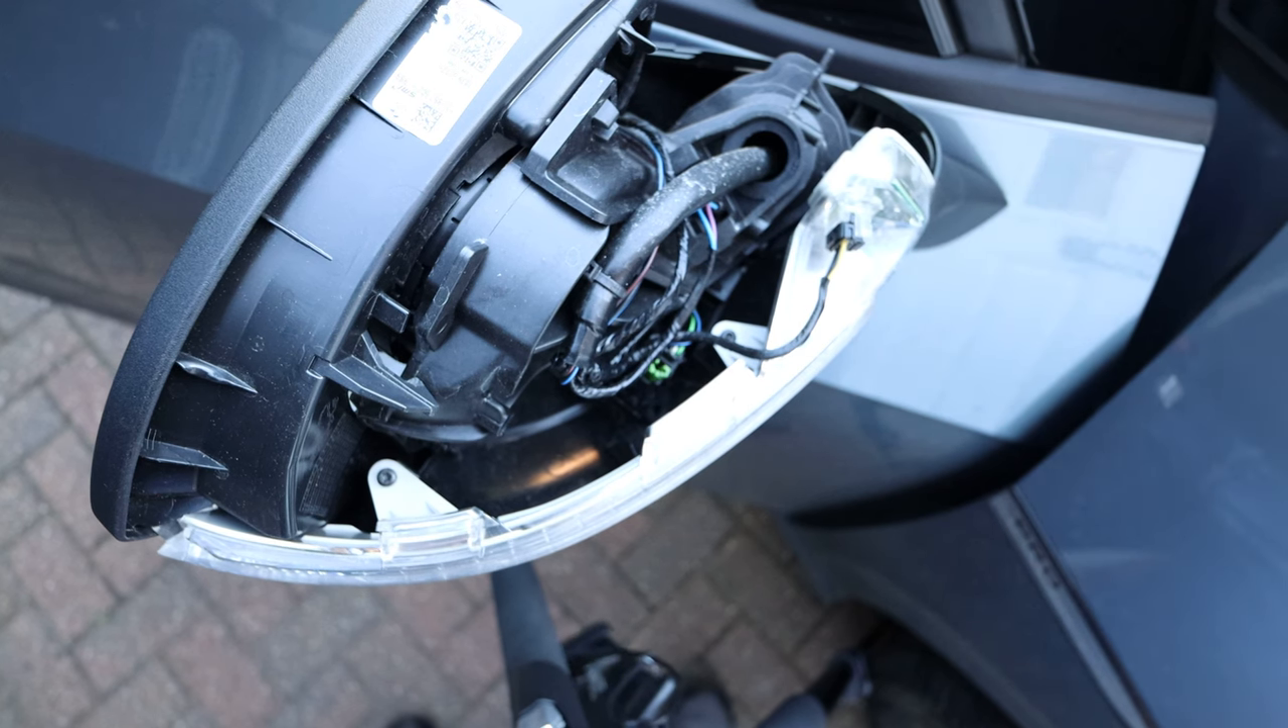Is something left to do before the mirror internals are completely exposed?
No.